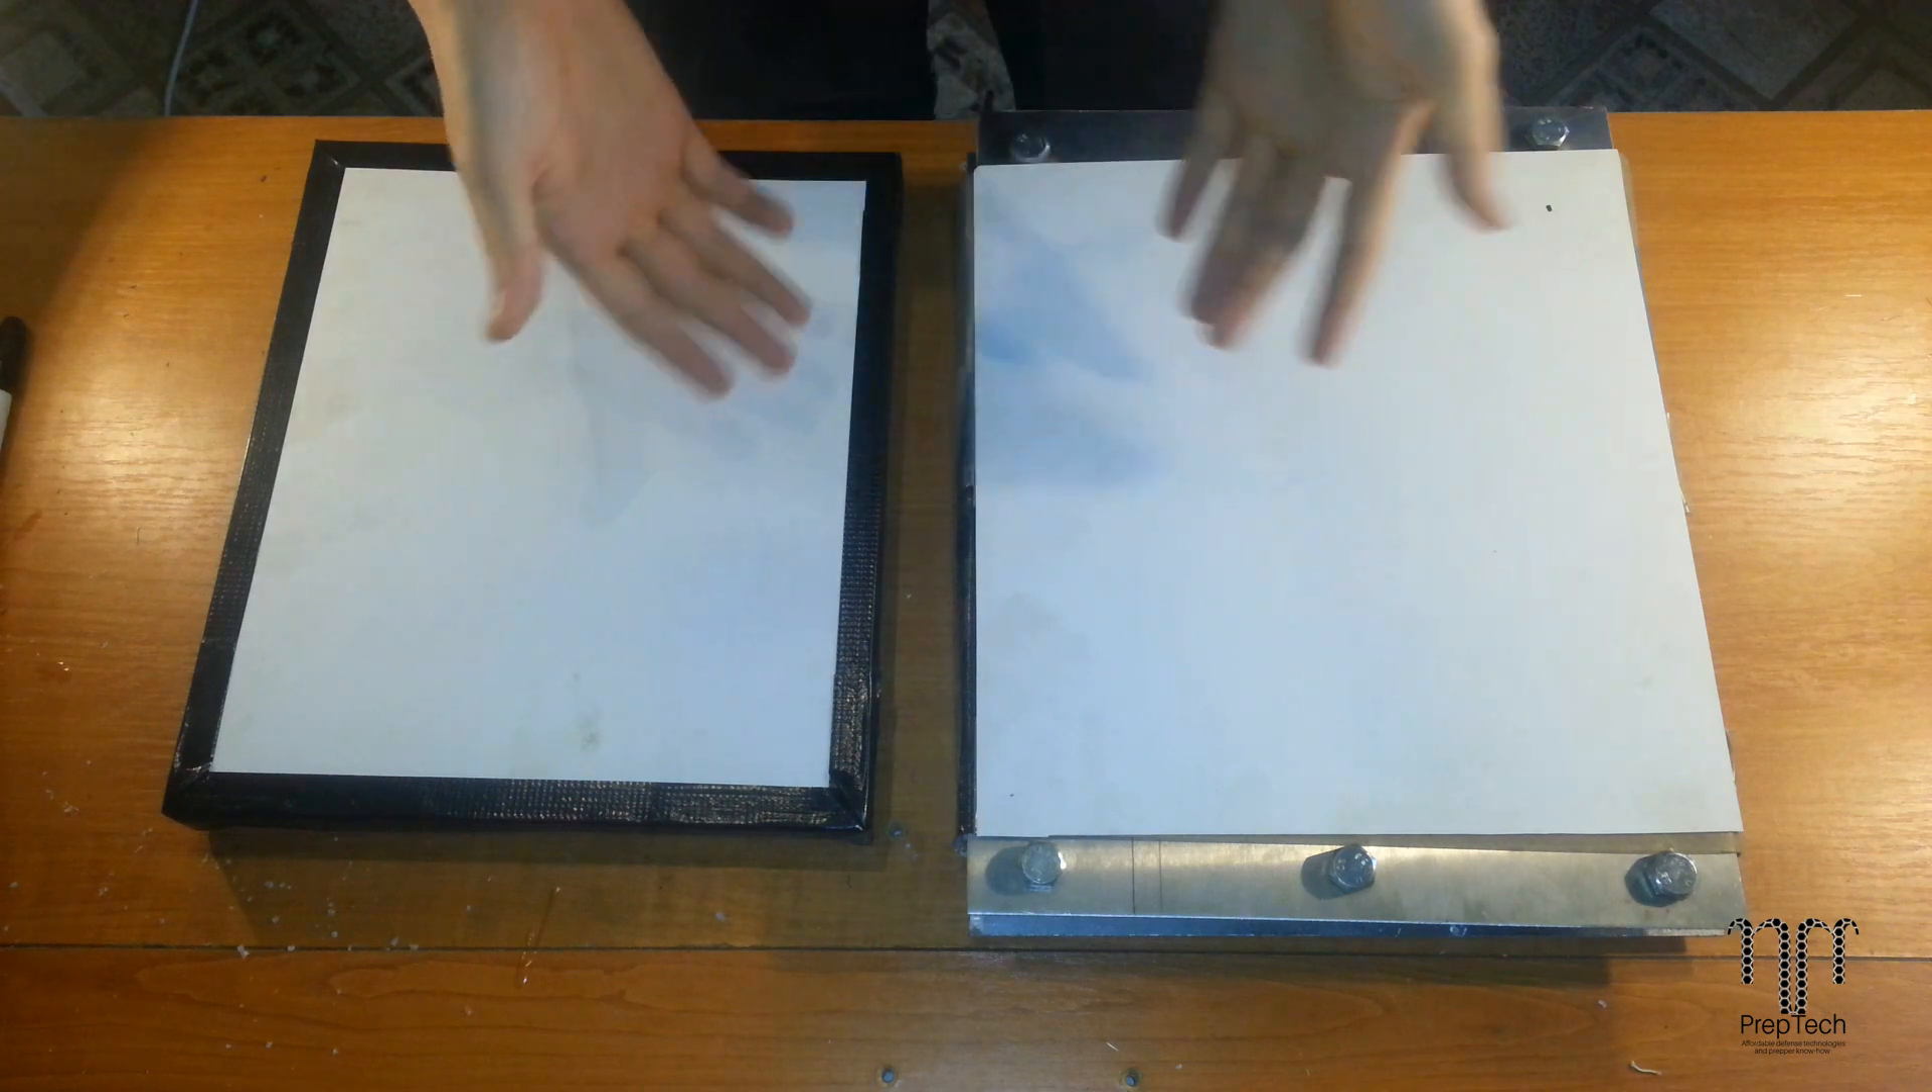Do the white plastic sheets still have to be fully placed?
No.